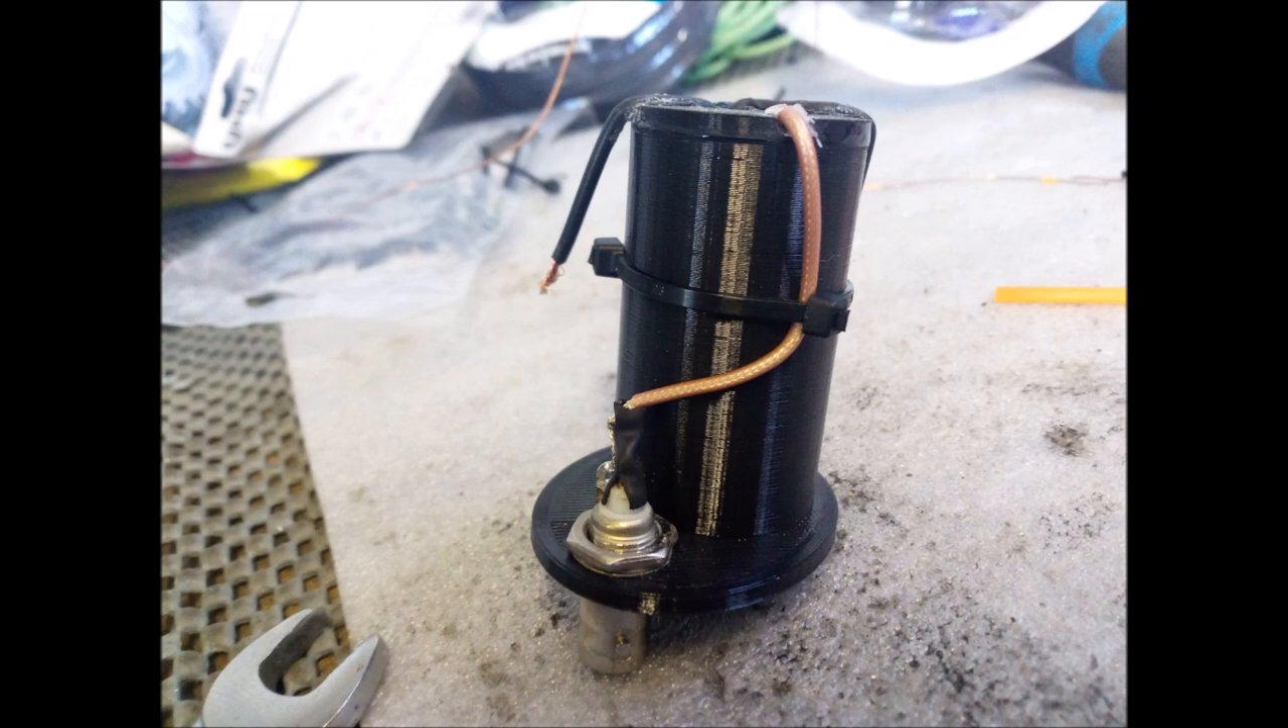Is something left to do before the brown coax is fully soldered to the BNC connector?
No.